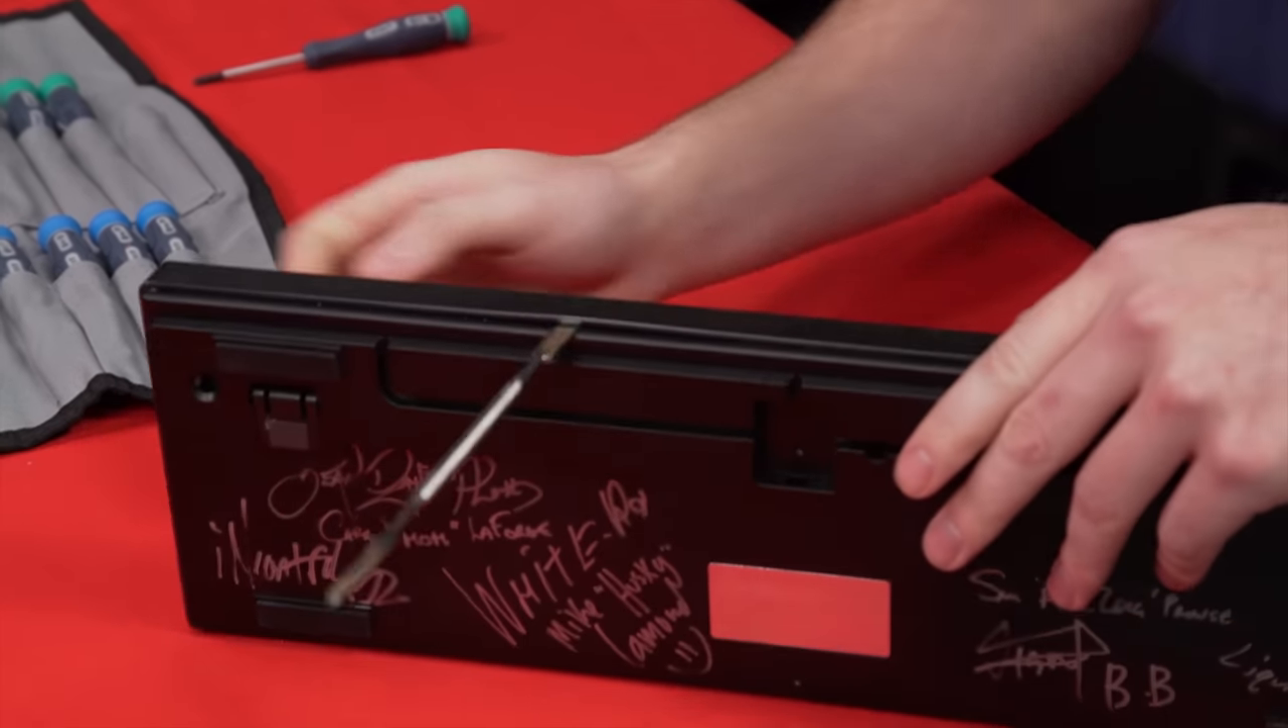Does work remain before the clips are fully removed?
Yes.